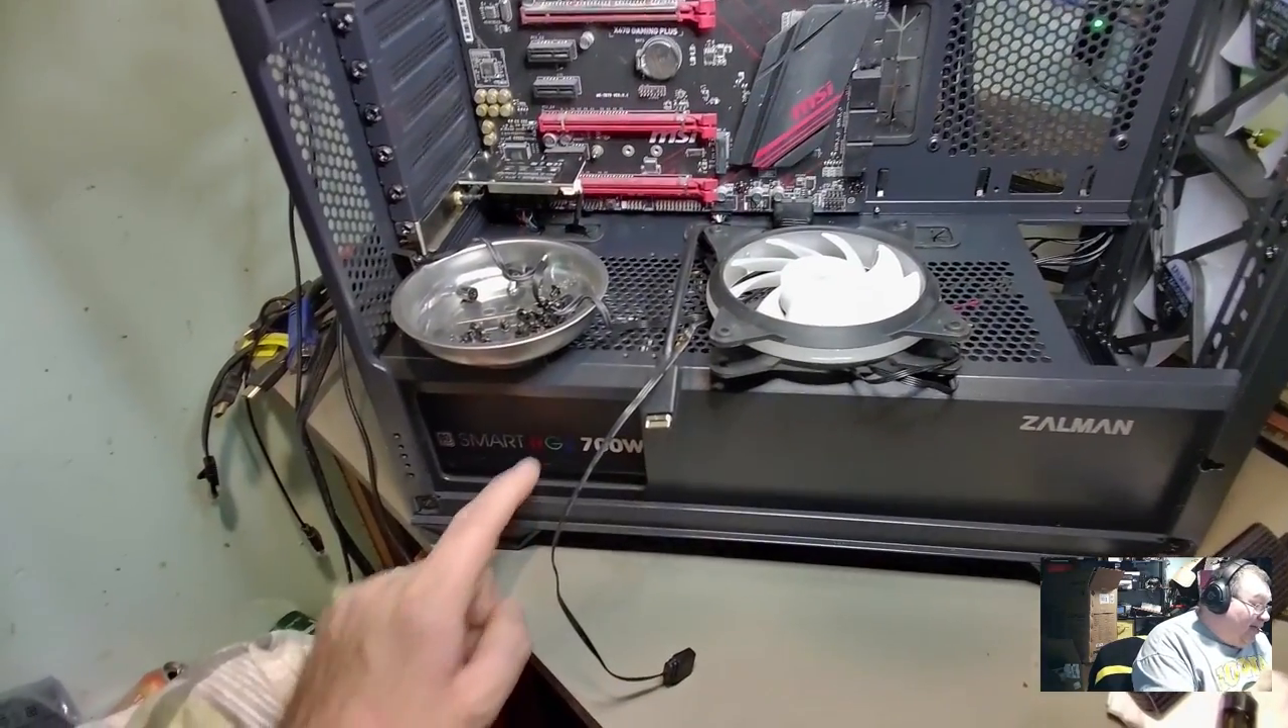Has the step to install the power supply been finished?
Yes.